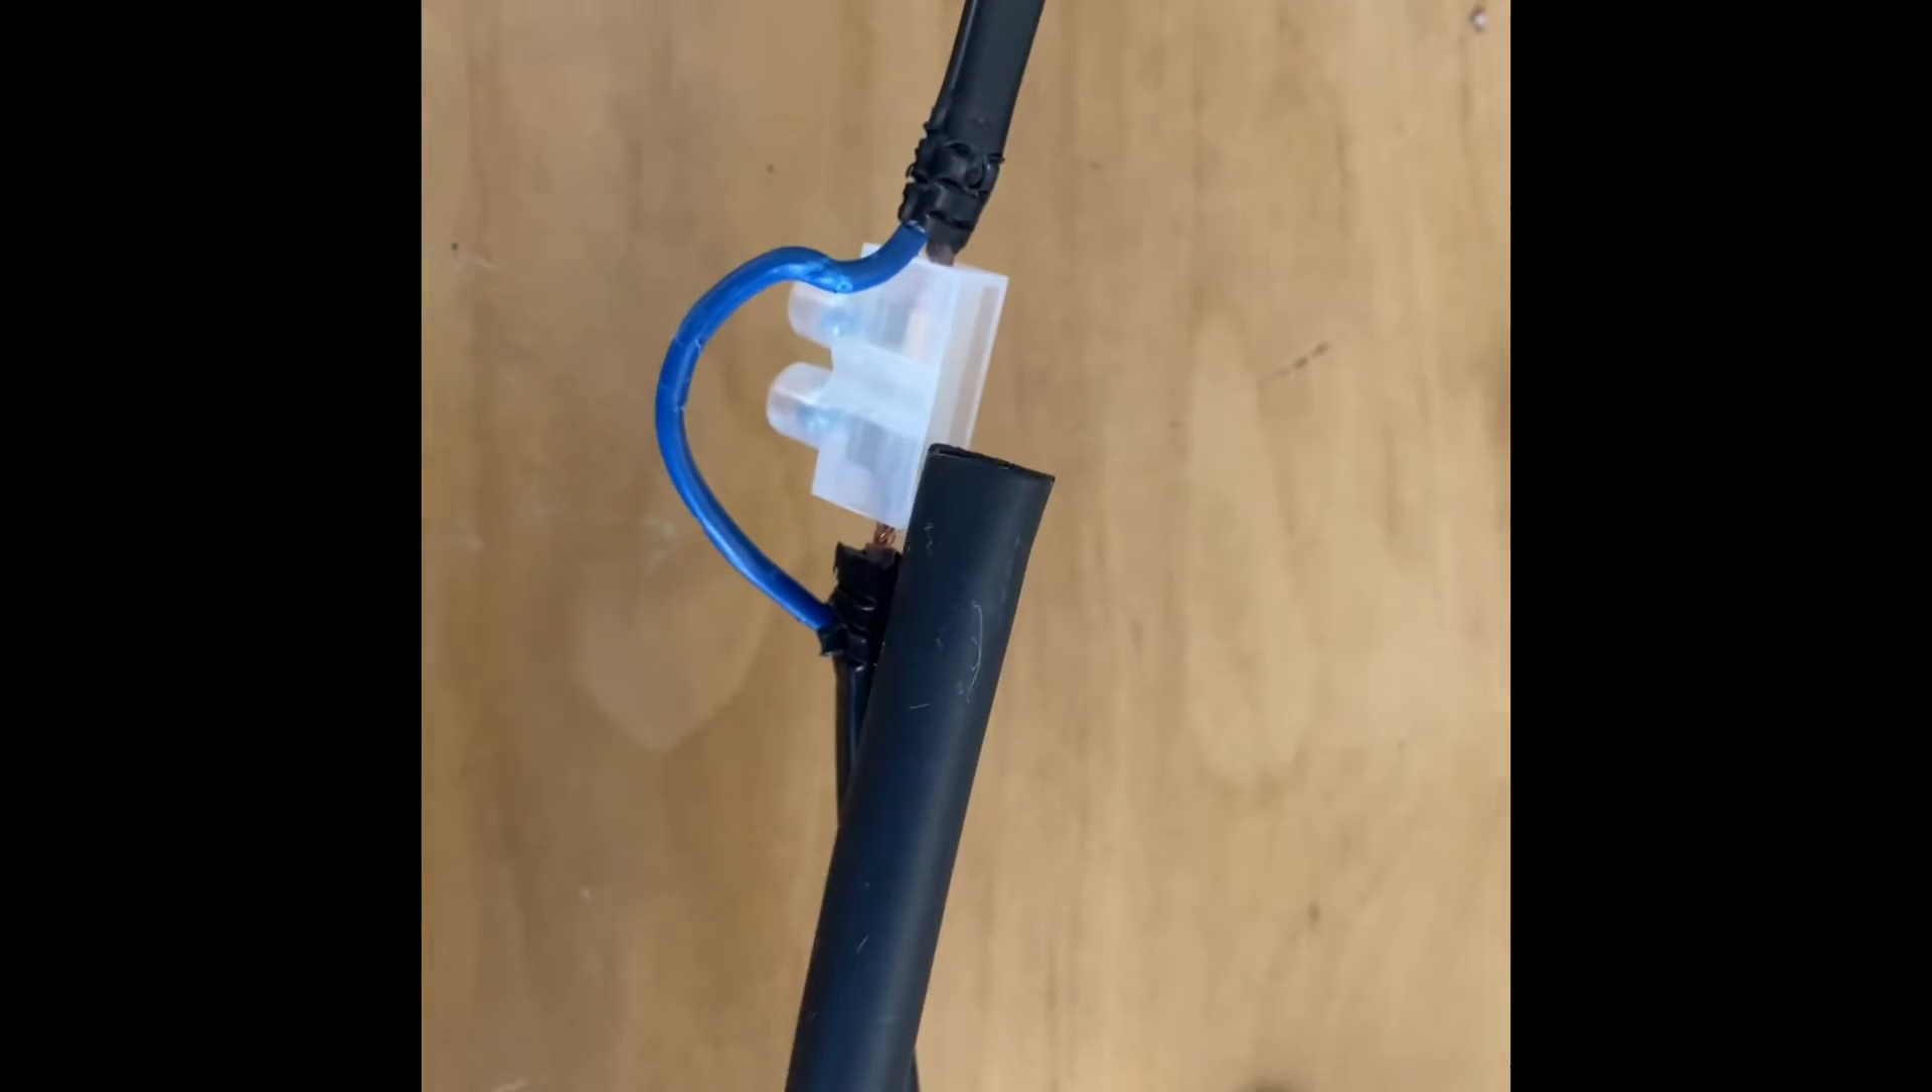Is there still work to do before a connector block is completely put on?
No.